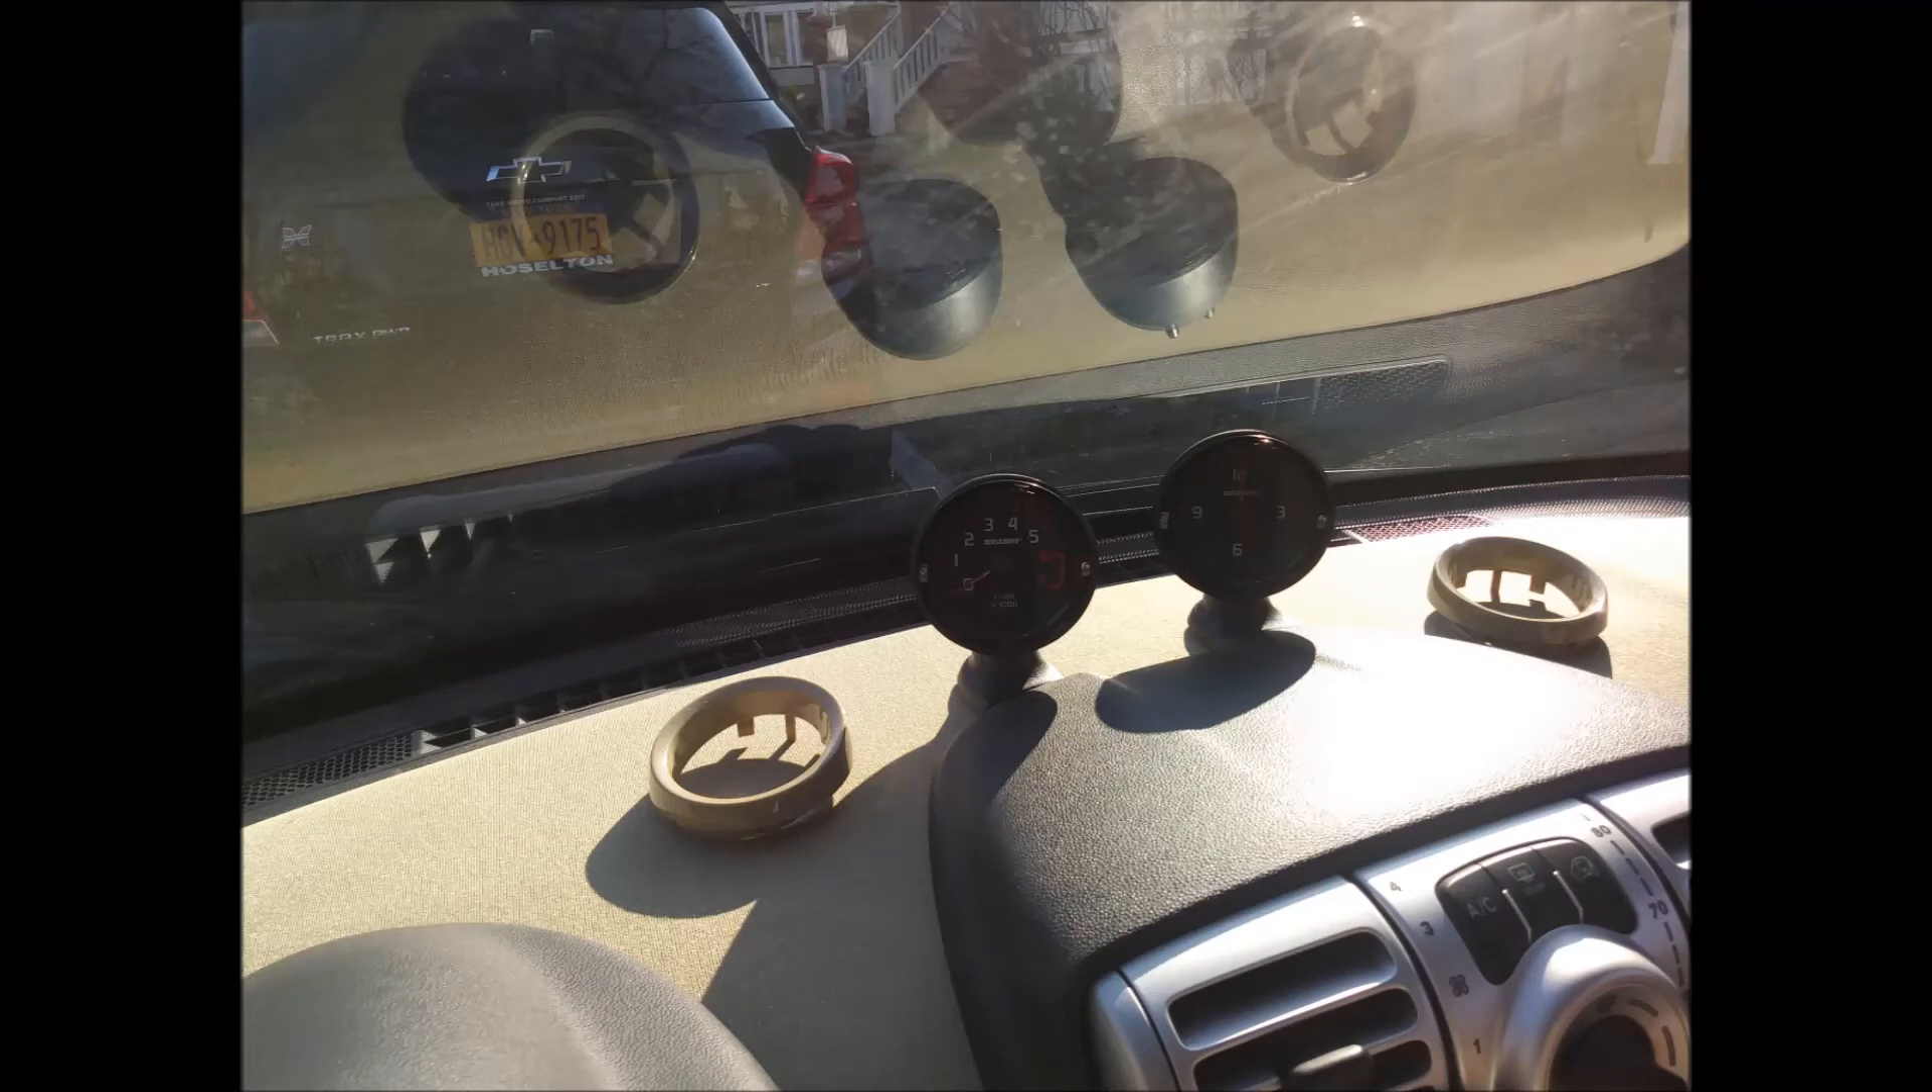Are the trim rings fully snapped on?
No.